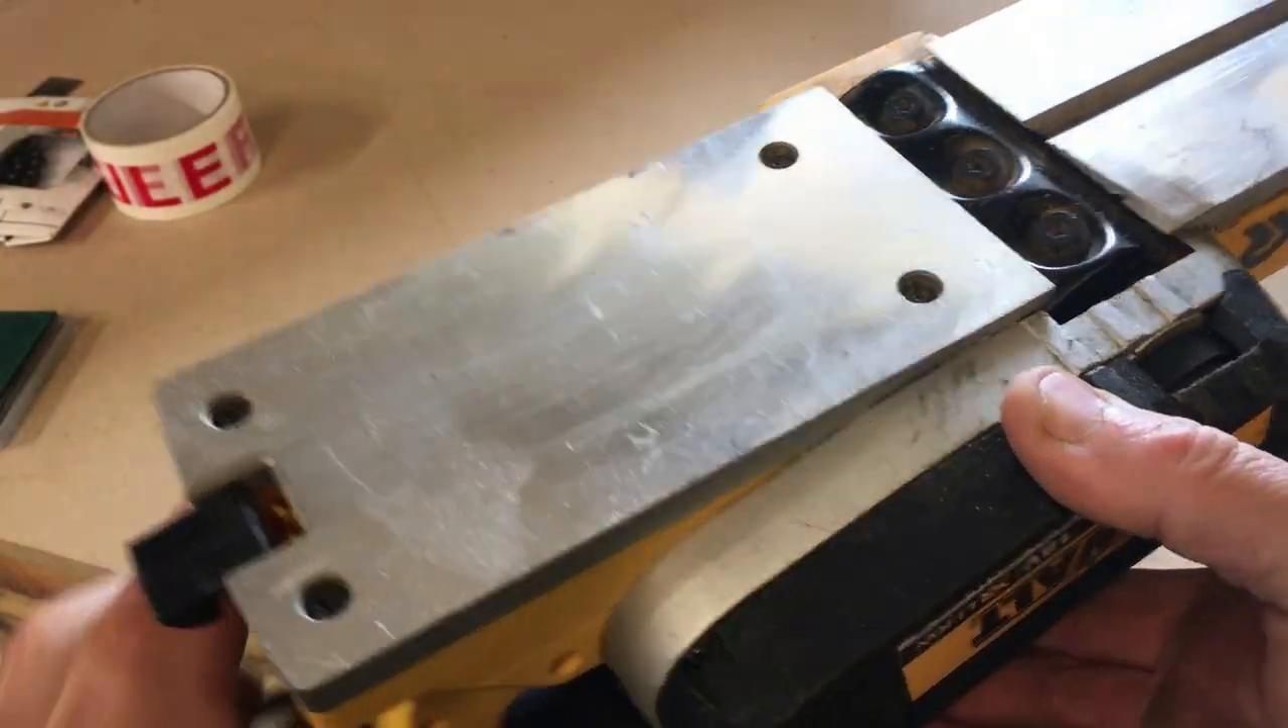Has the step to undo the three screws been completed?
No.